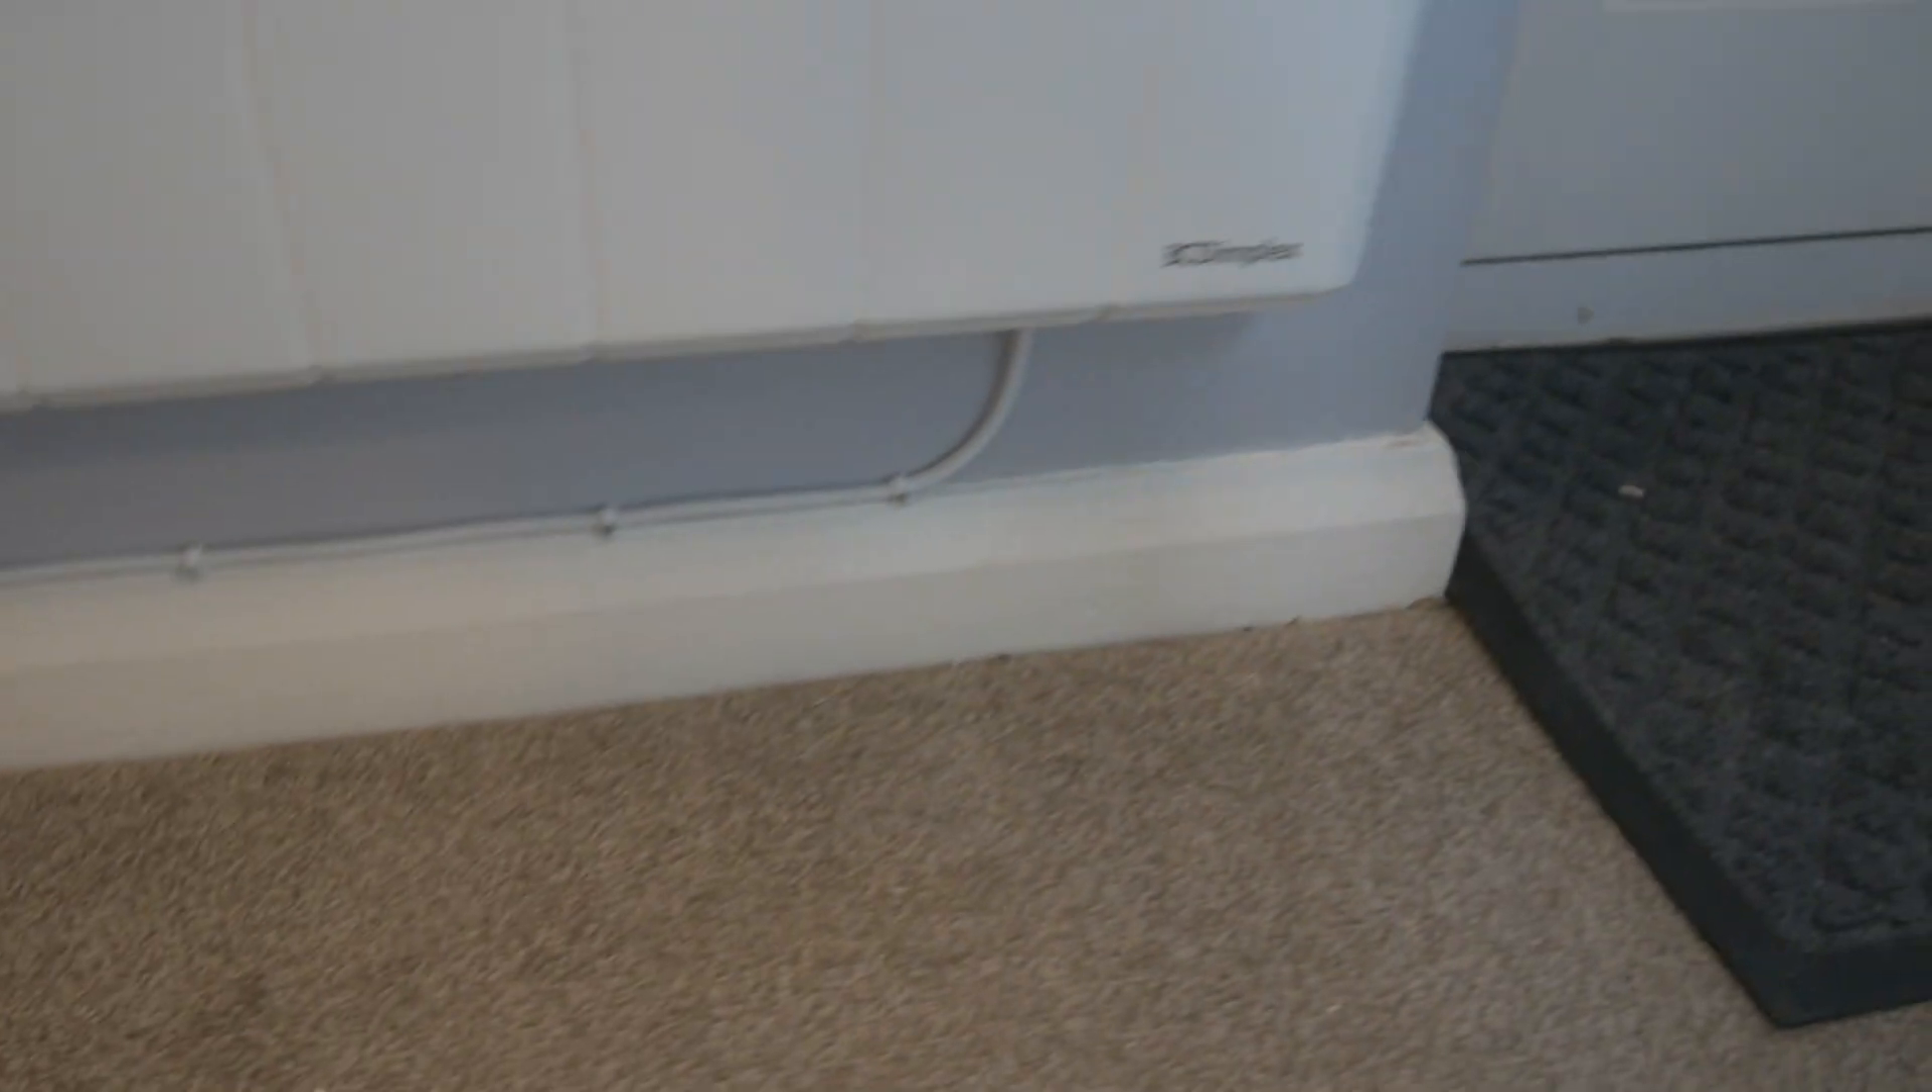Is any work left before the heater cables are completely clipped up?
No.